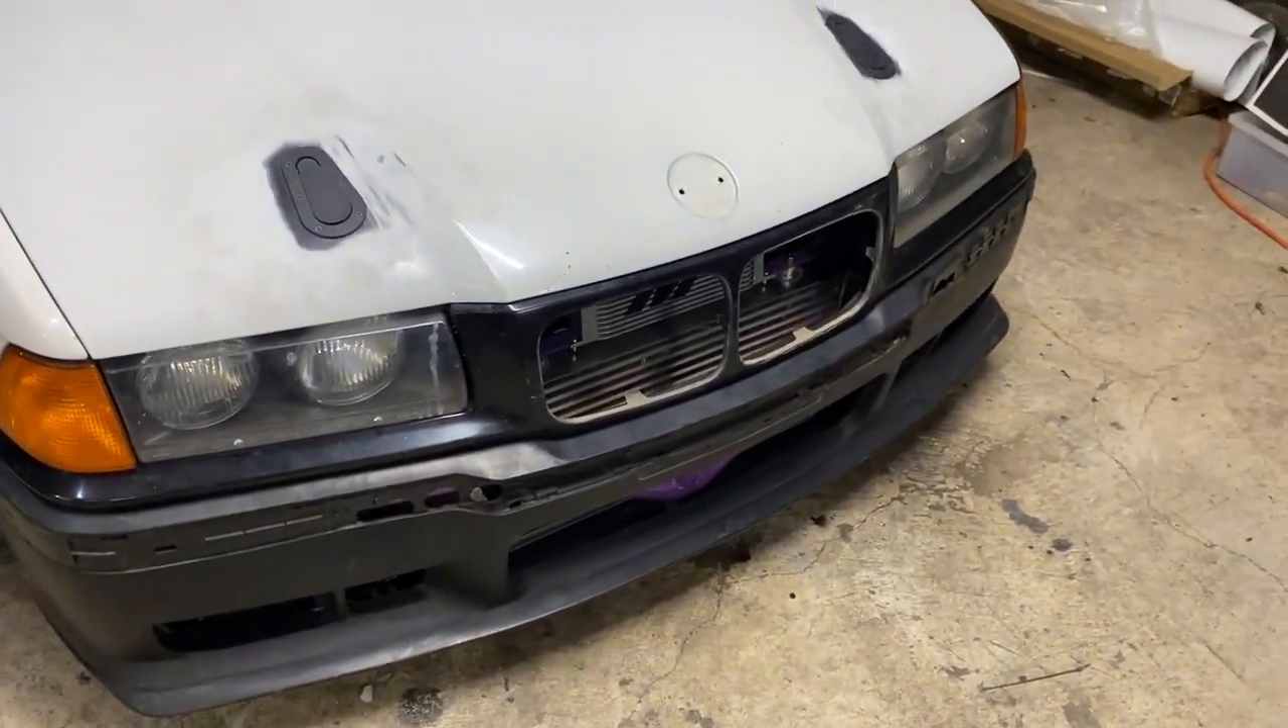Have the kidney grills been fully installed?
No.